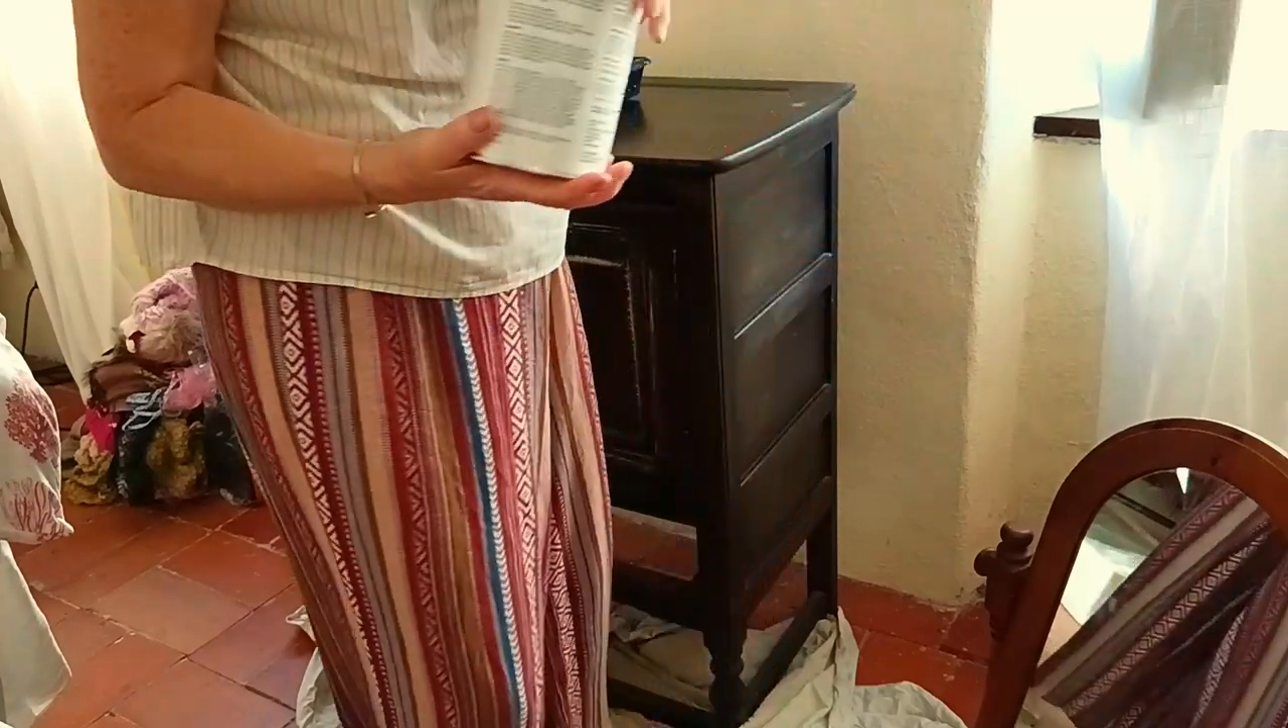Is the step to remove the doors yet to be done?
Yes.